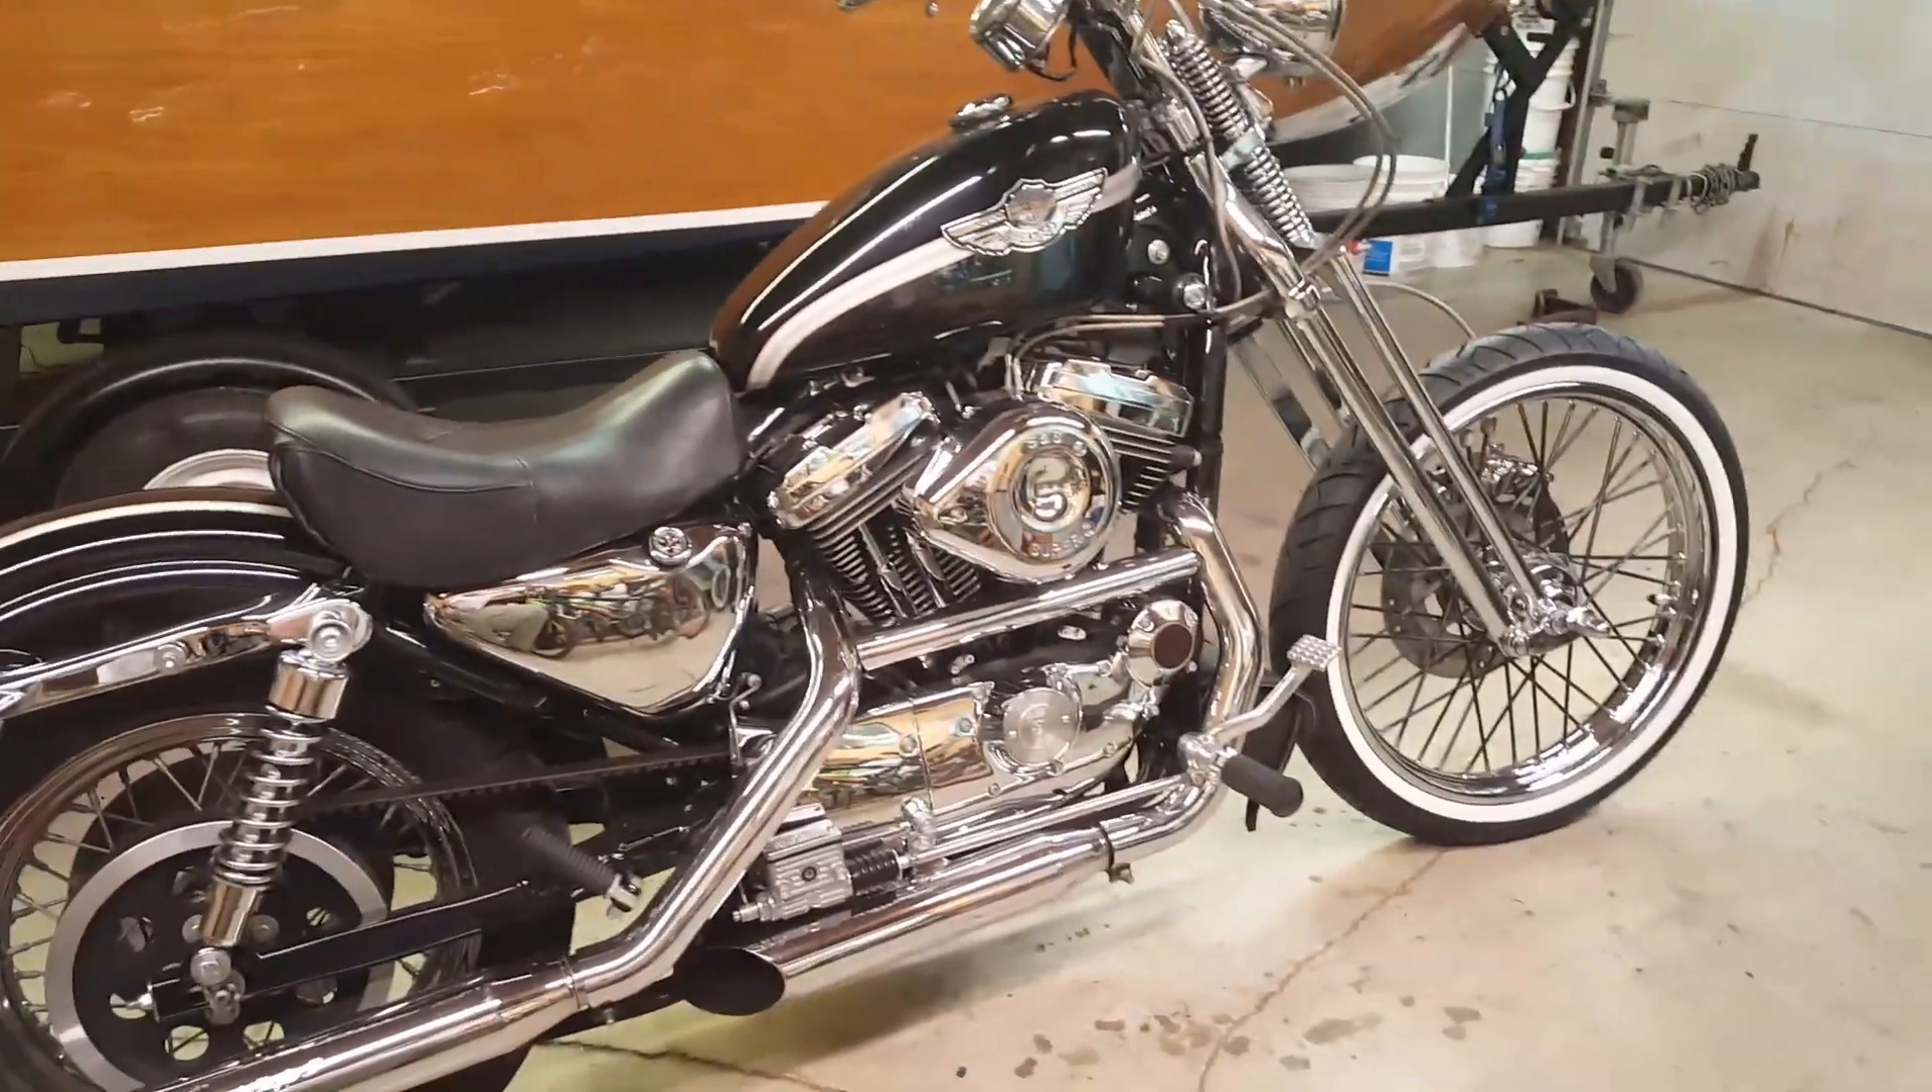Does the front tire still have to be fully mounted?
No.